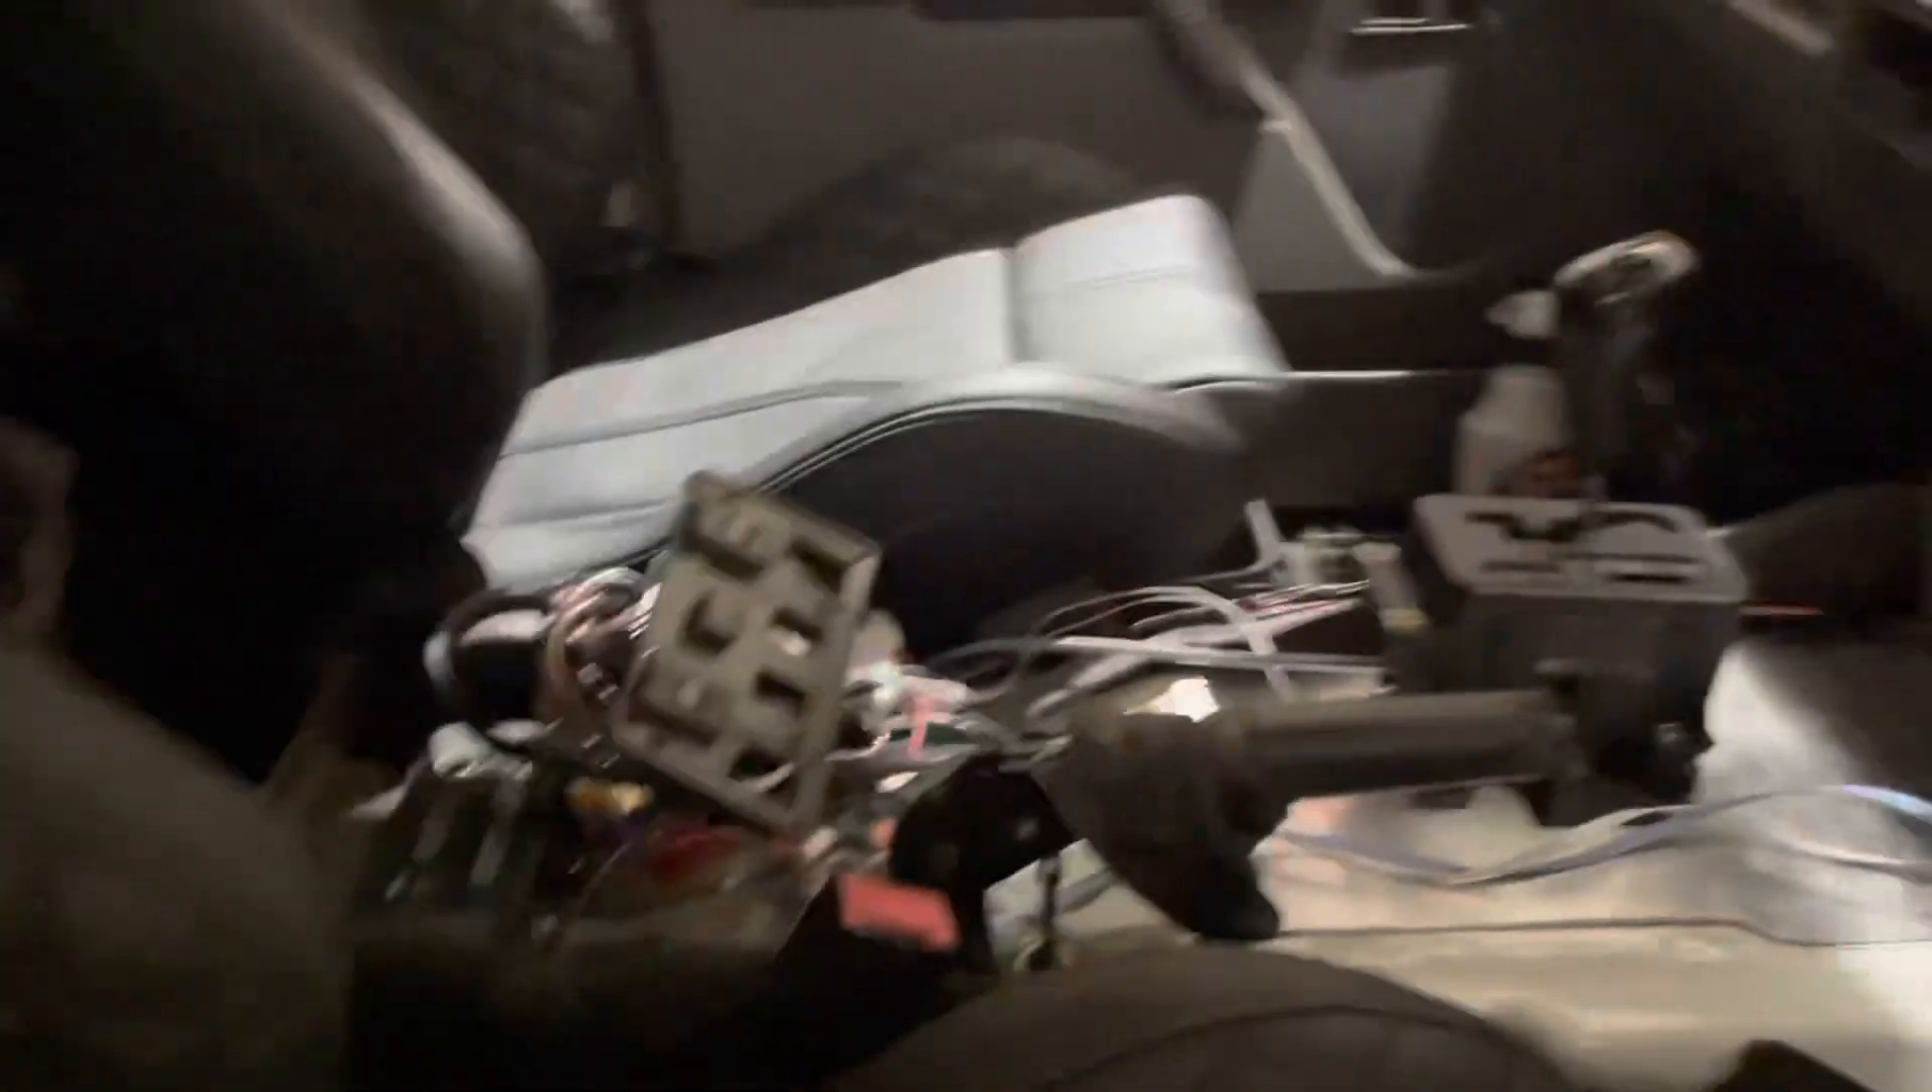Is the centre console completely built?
No.